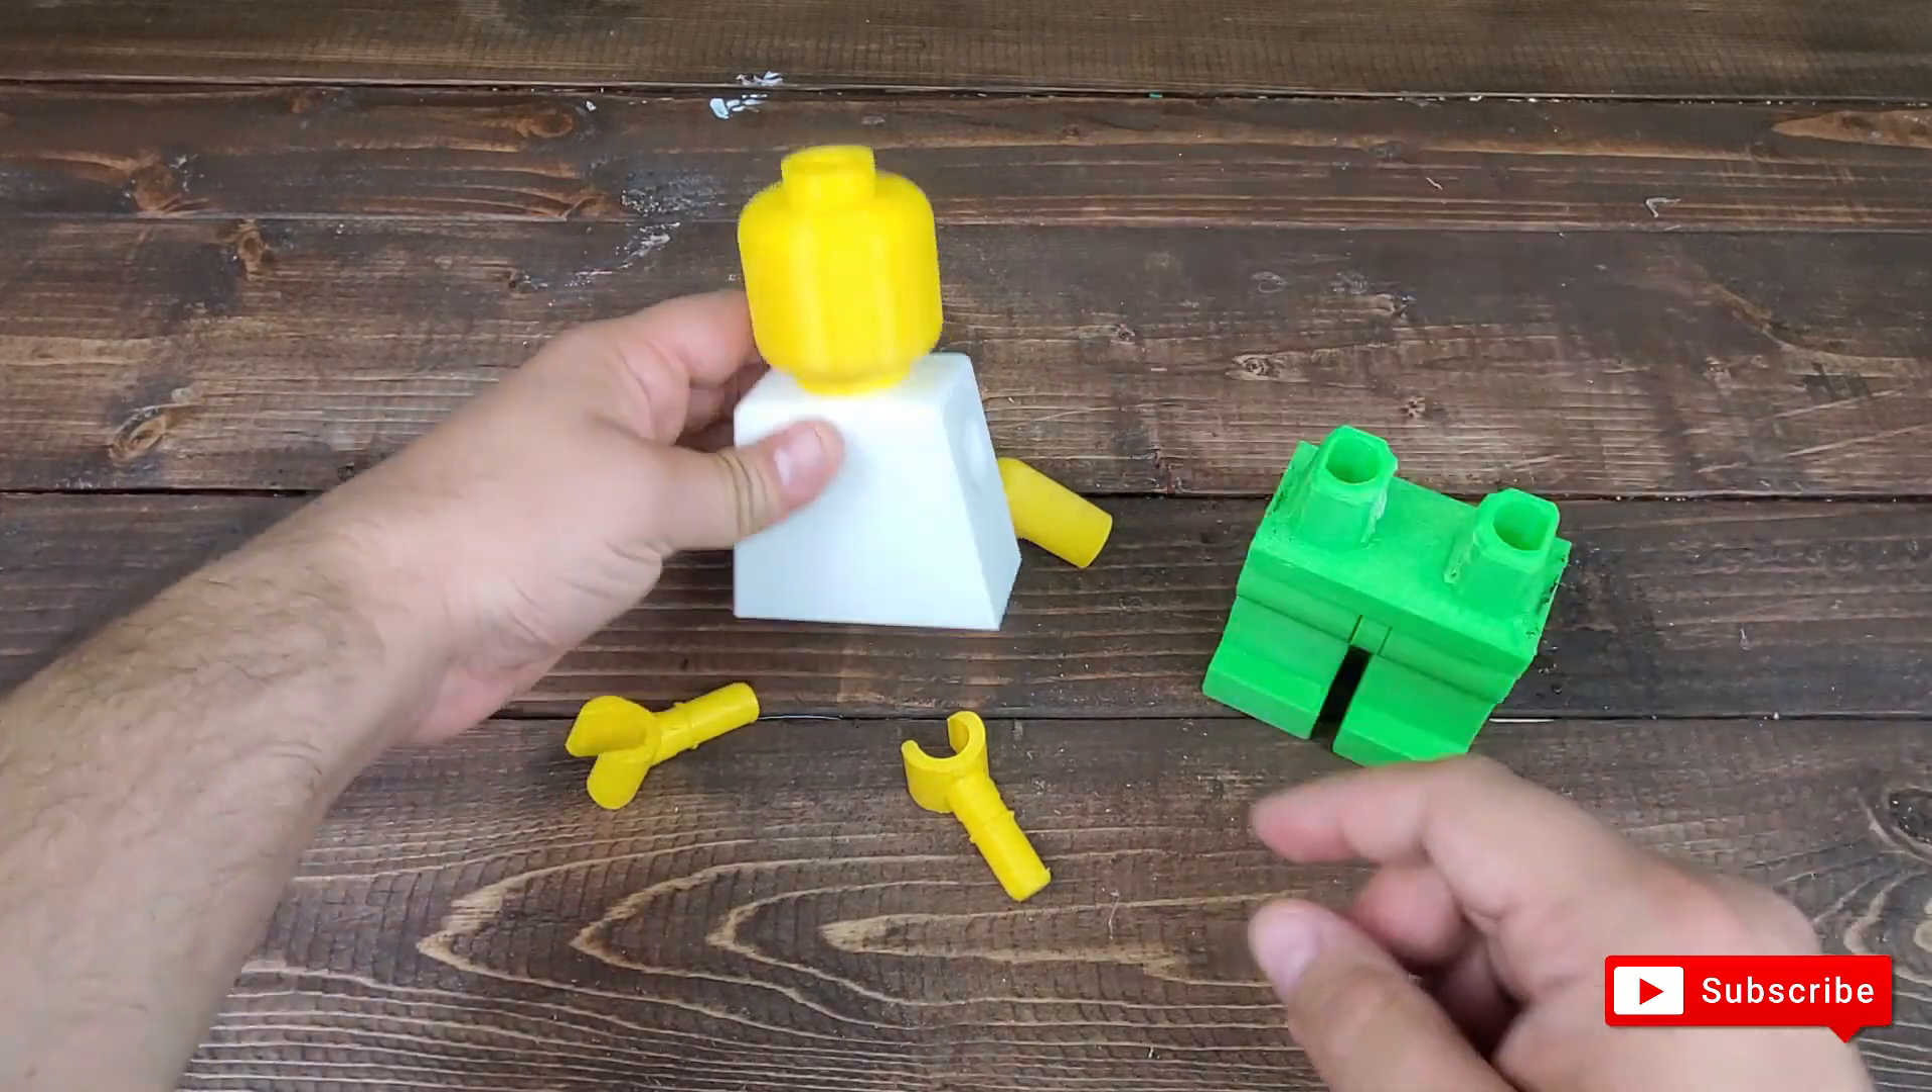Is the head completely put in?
Yes.